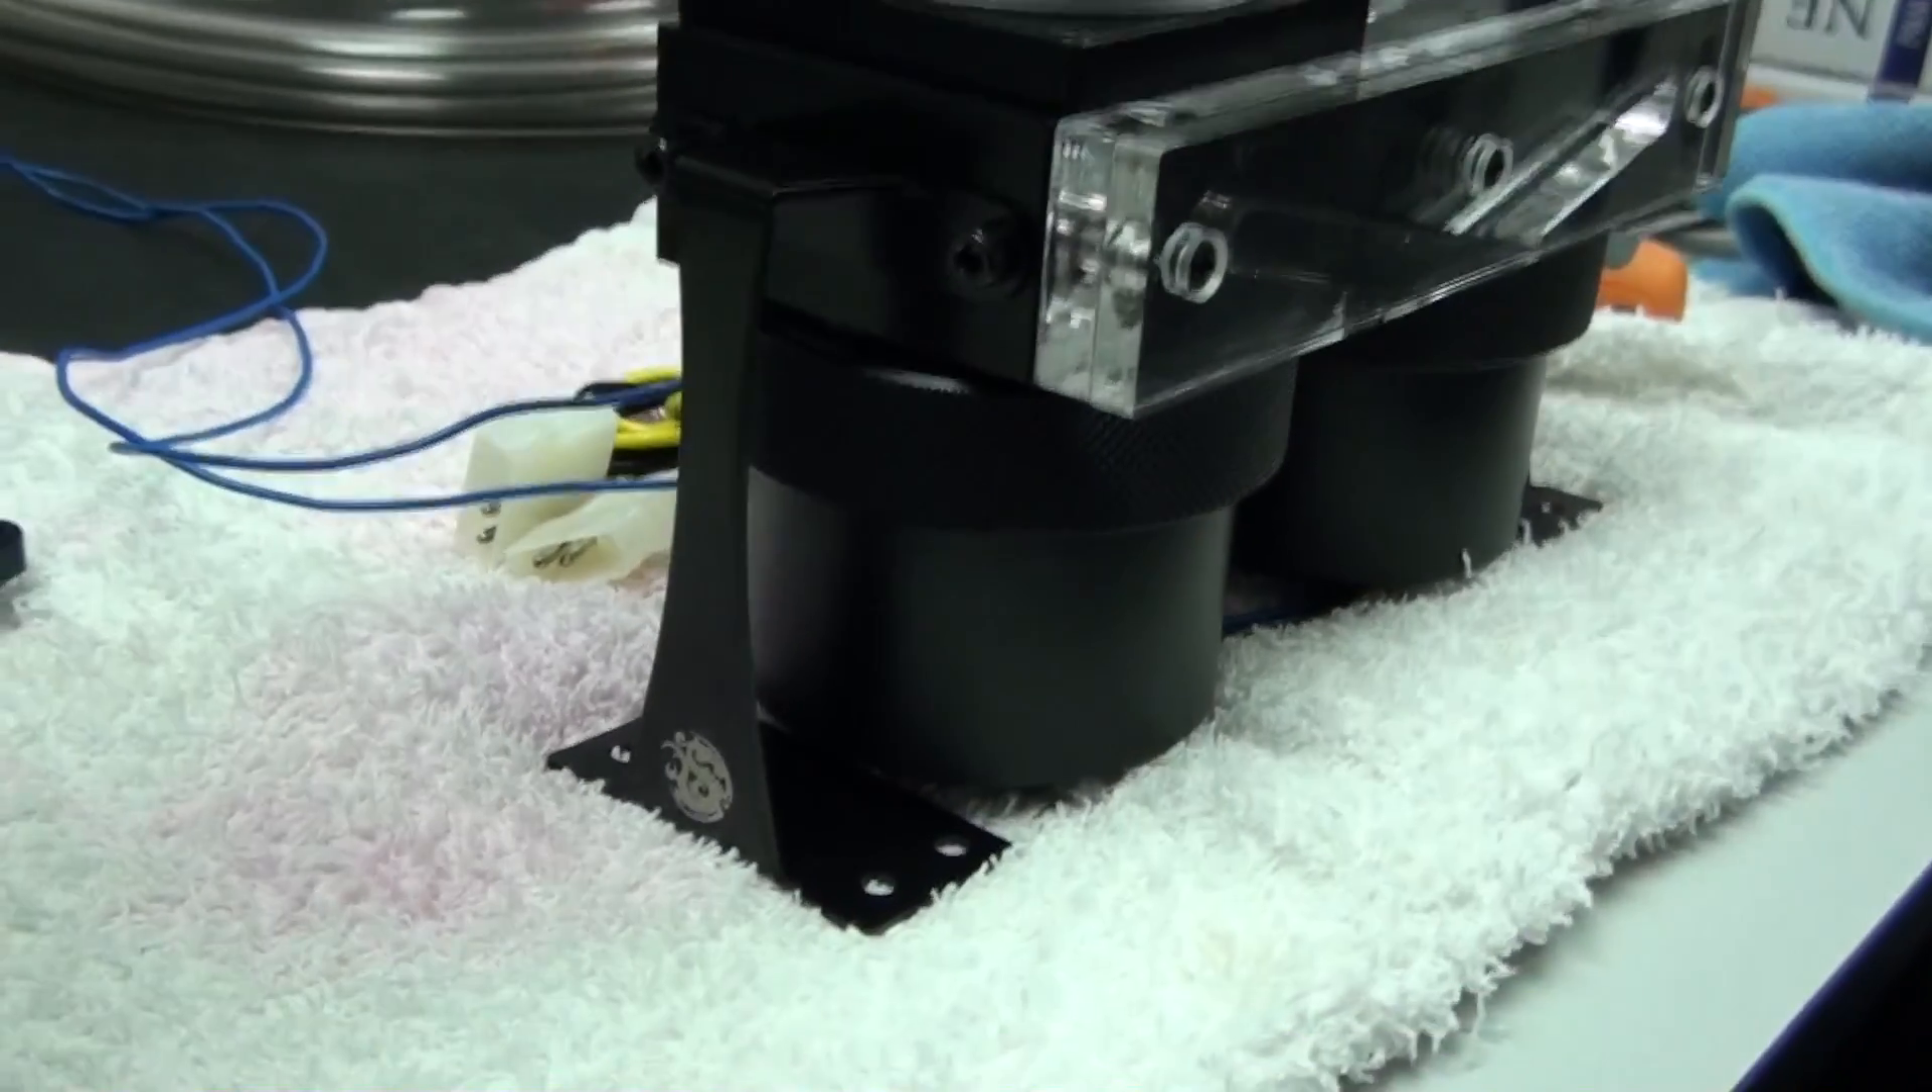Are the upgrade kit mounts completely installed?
Yes.